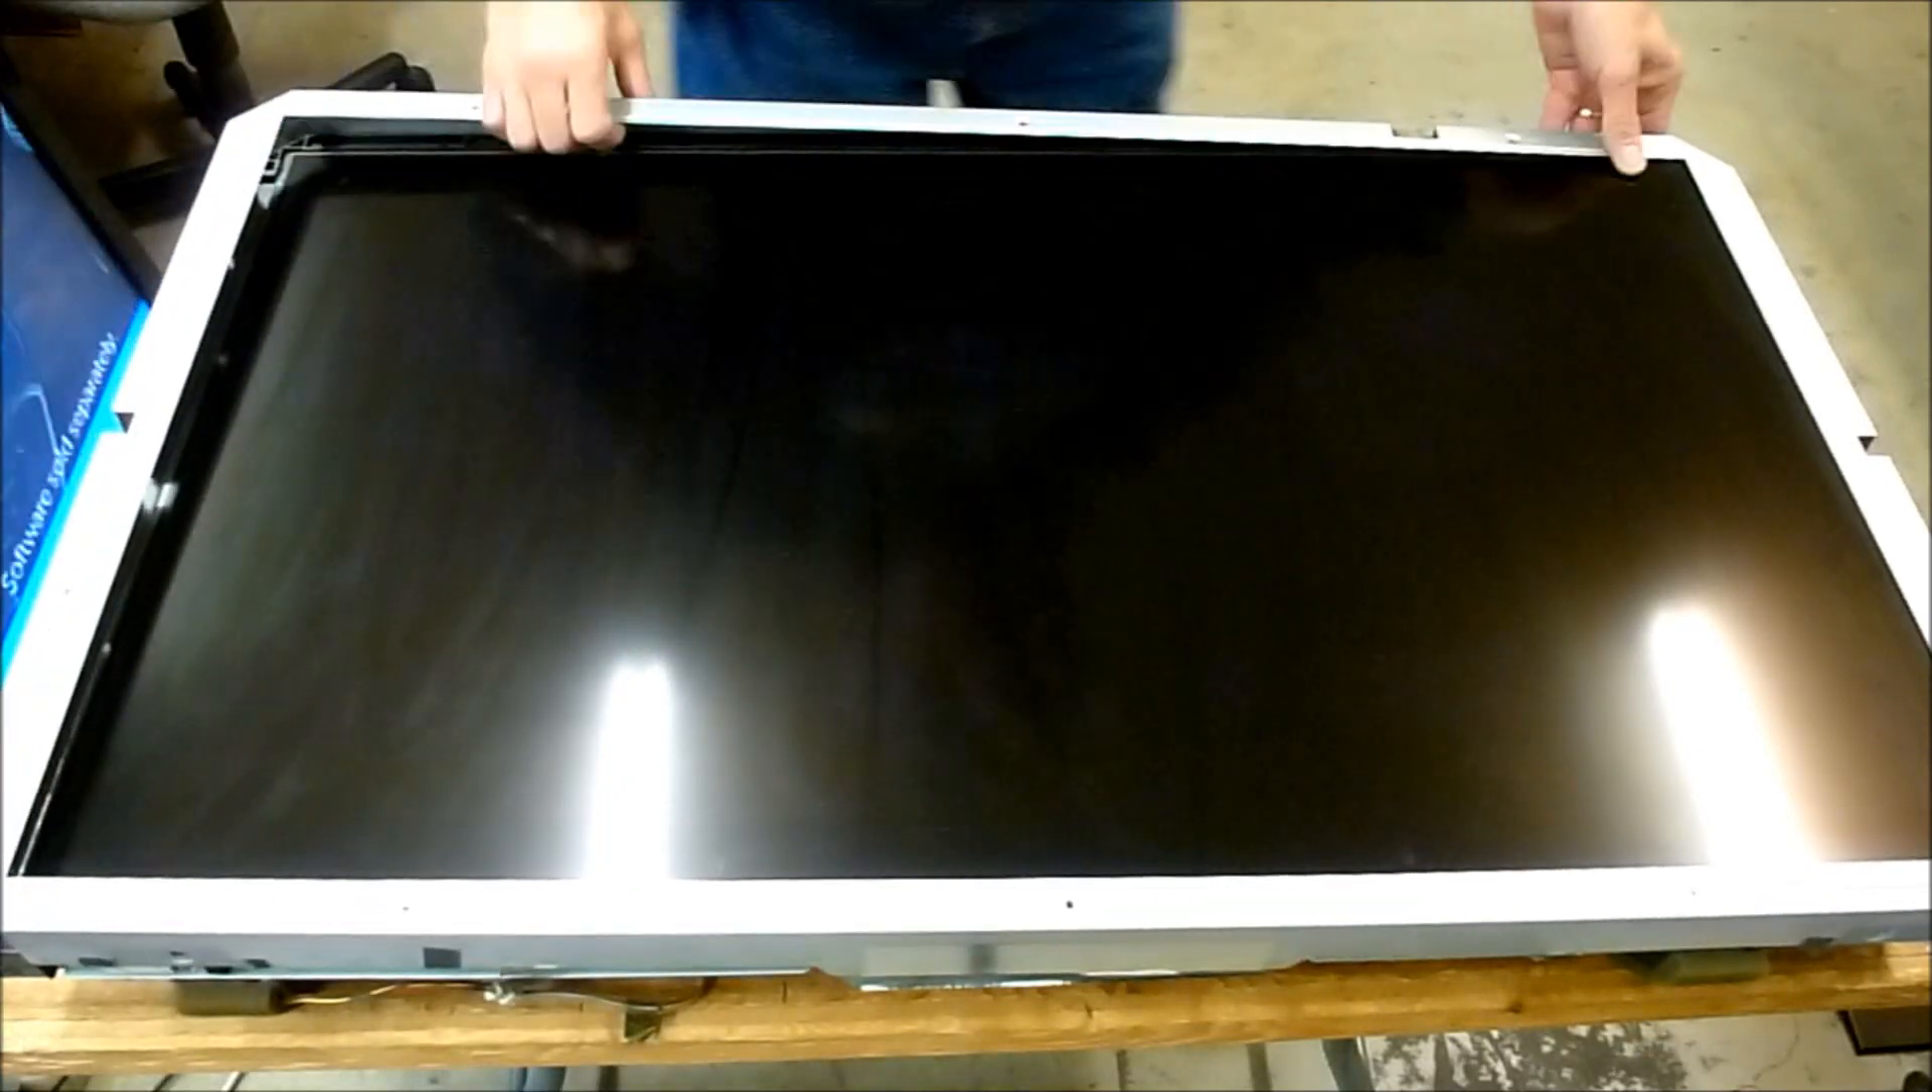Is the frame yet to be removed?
Yes.